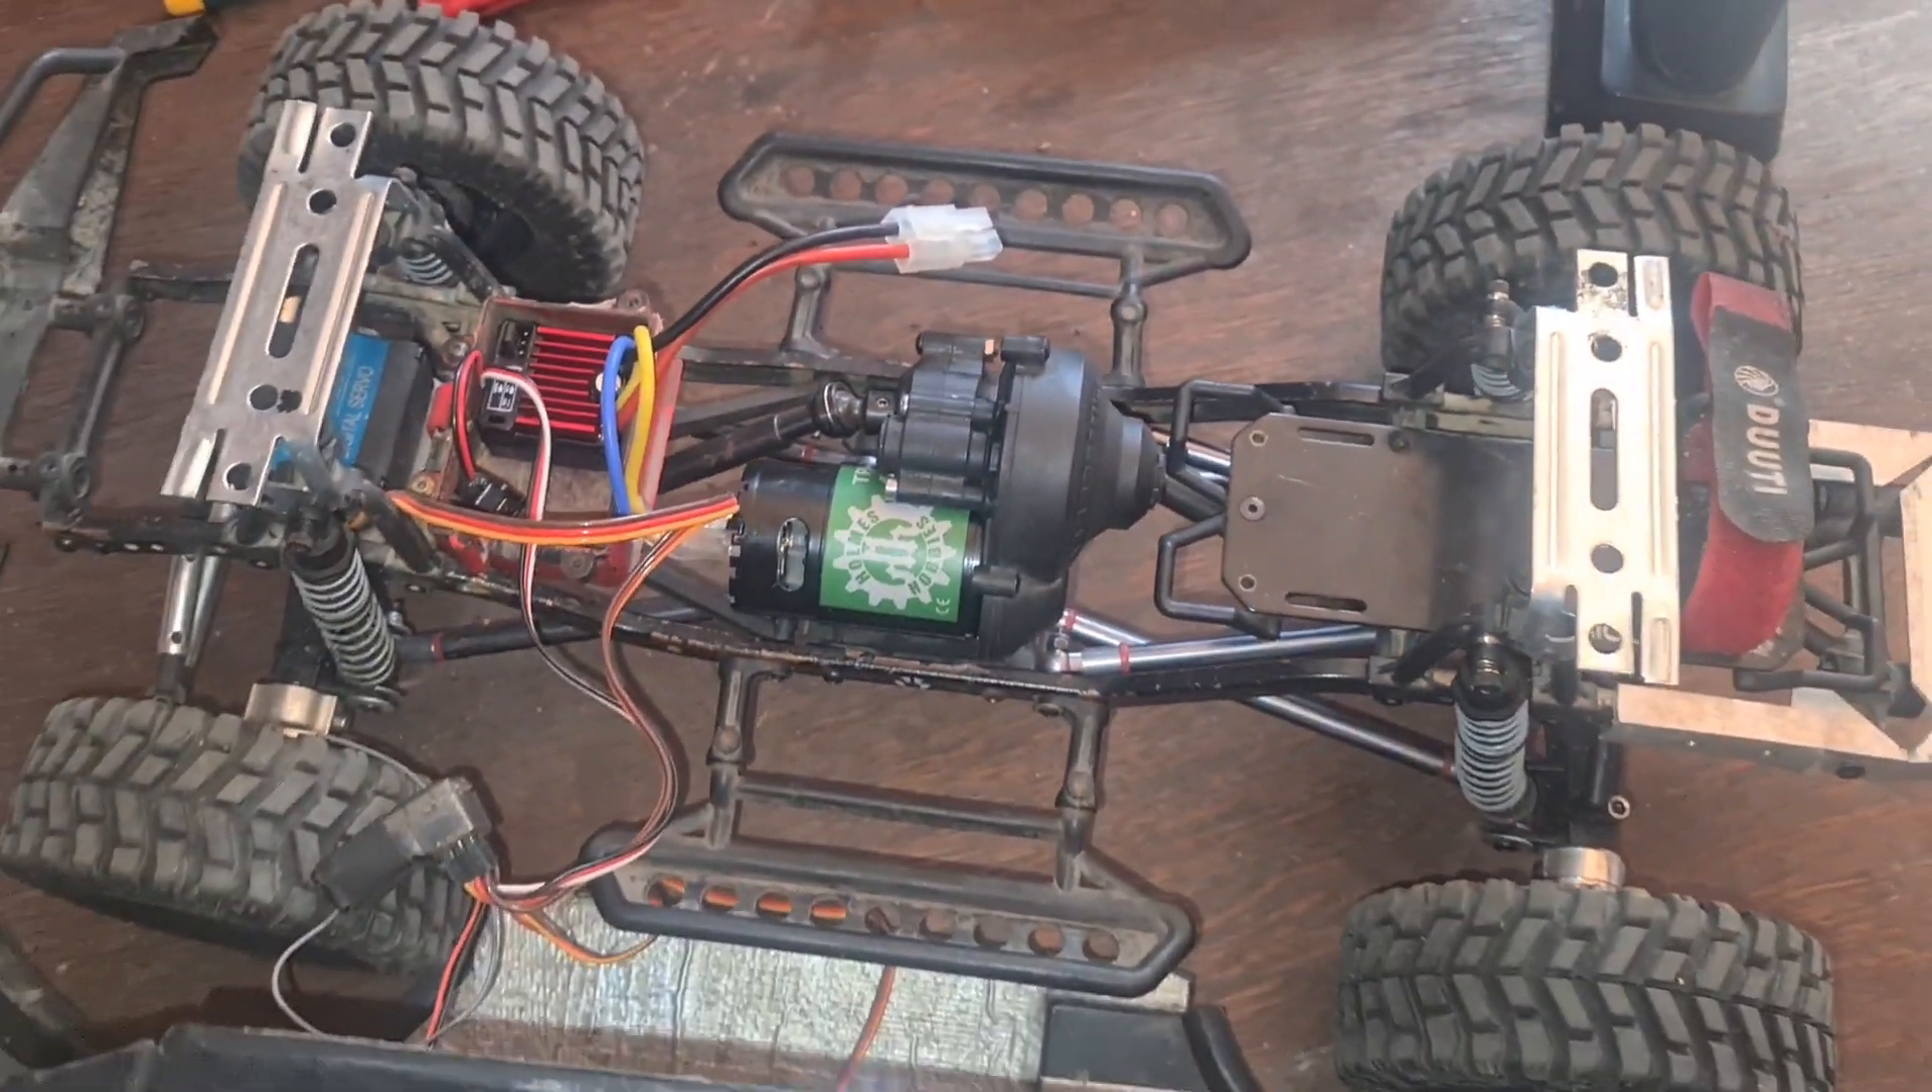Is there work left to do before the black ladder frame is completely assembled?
No.